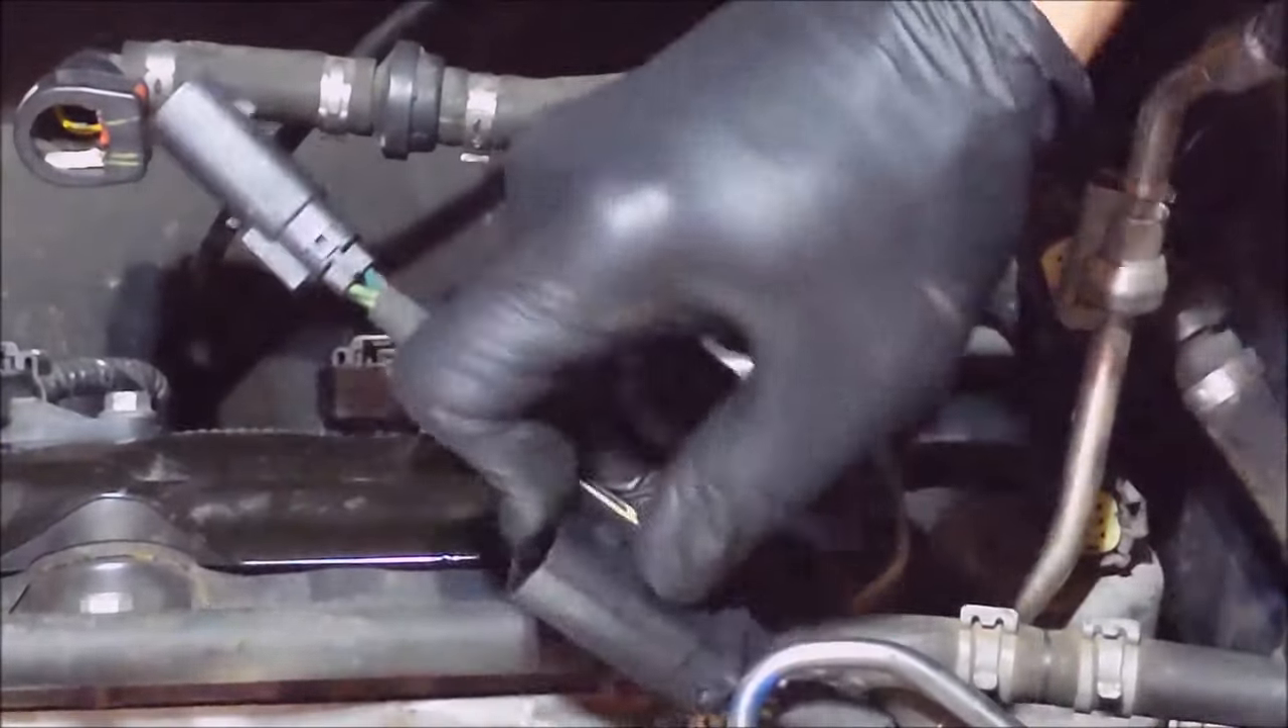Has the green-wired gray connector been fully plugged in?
No.